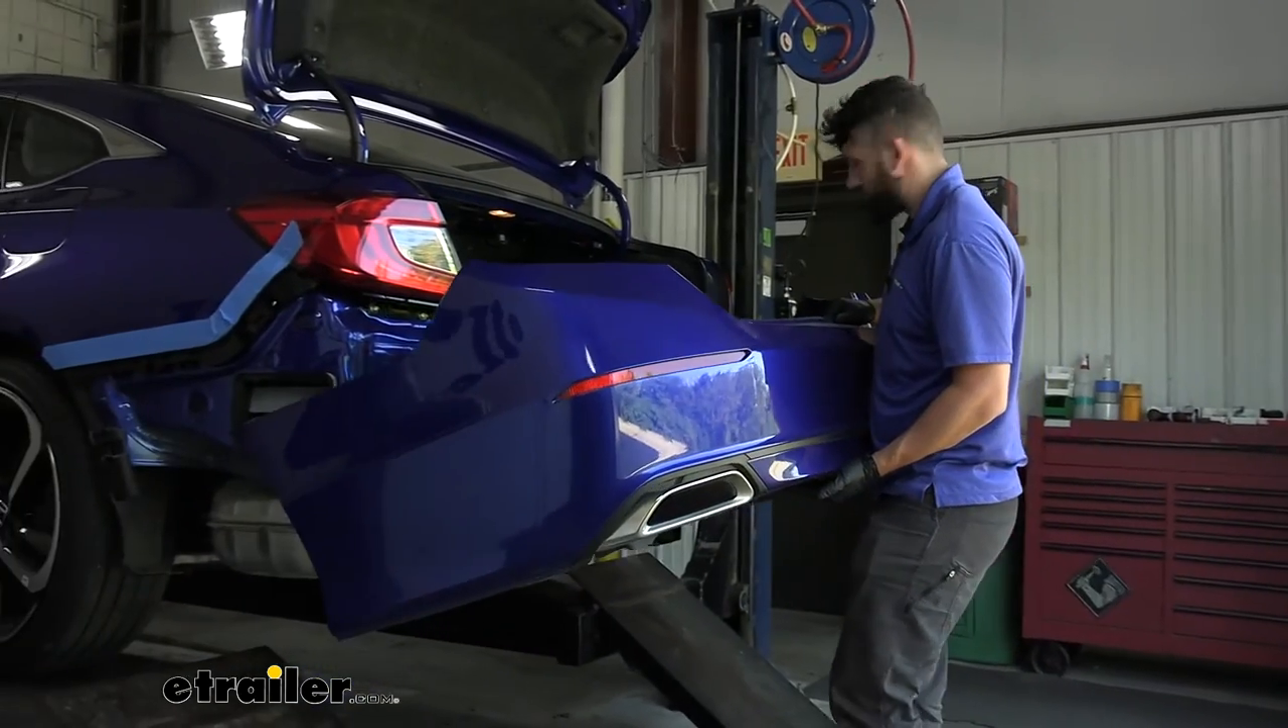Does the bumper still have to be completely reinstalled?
Yes.